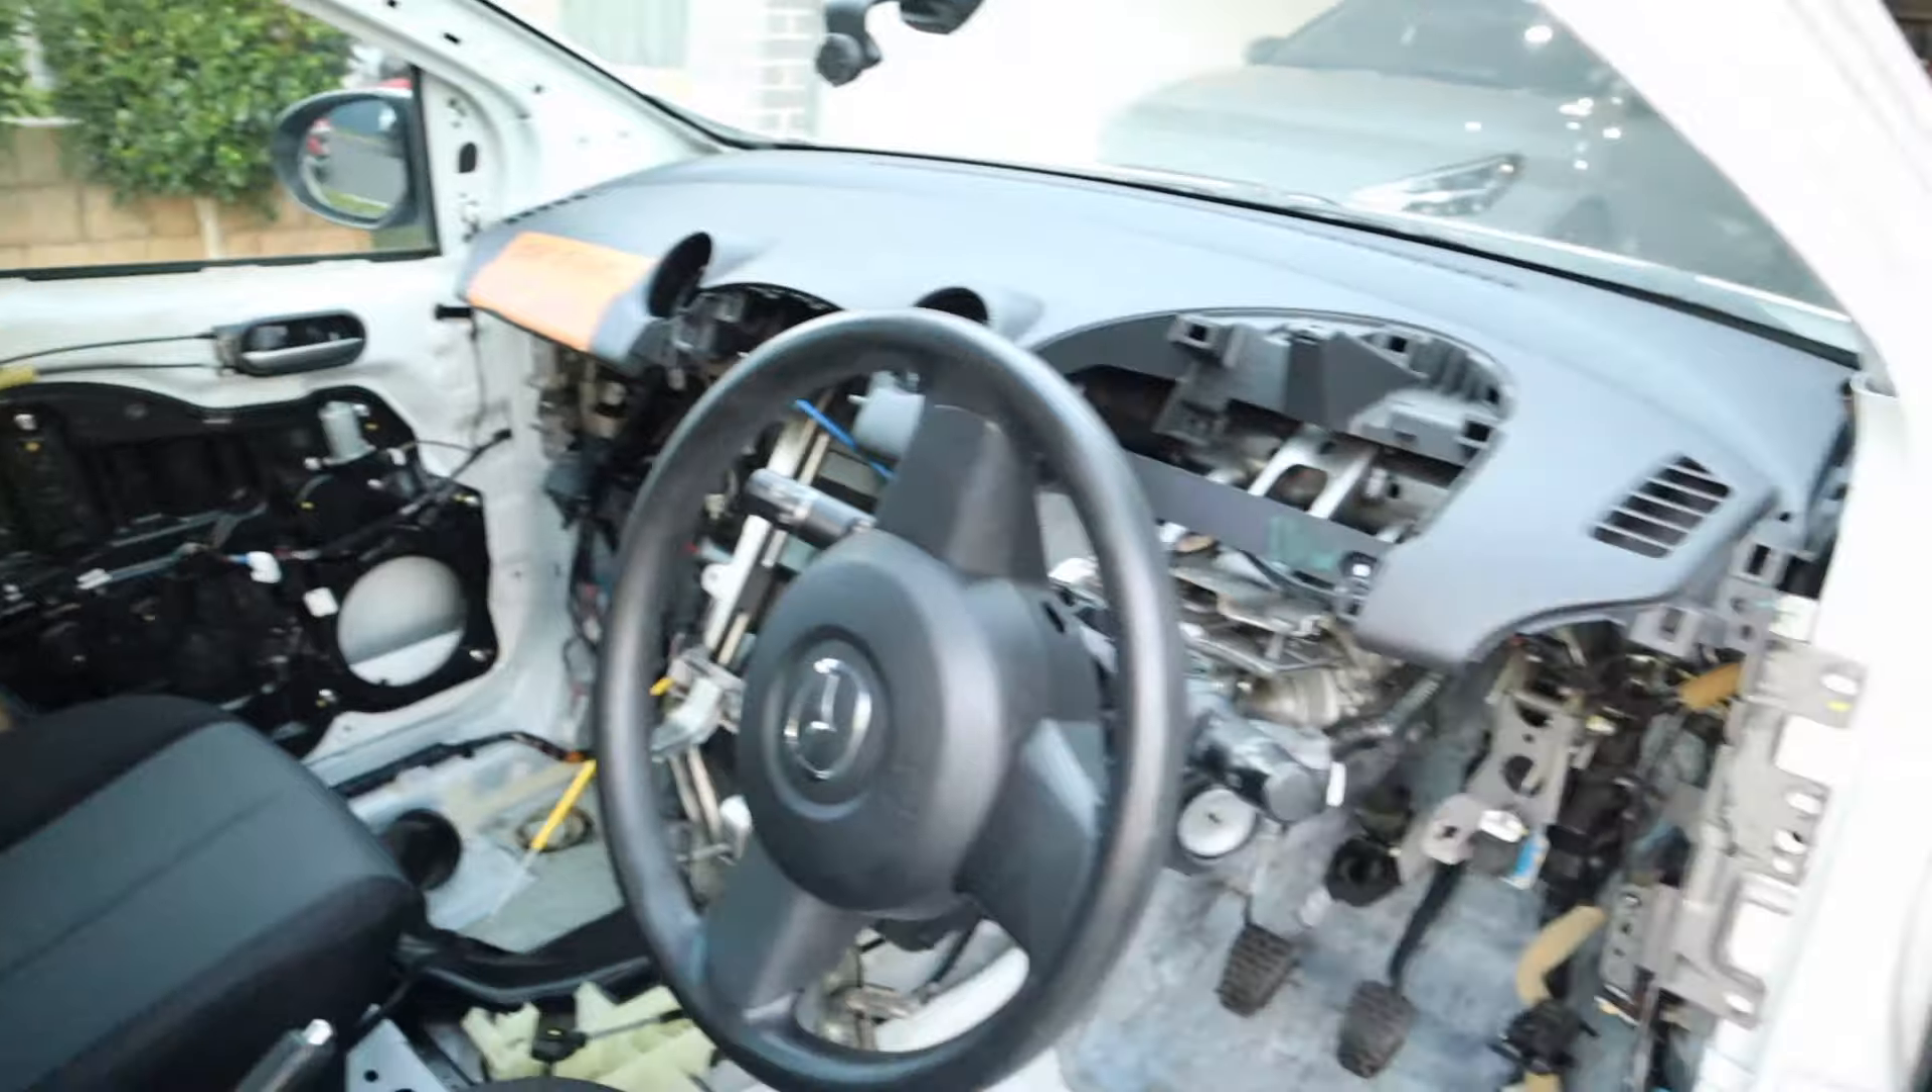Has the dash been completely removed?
No.